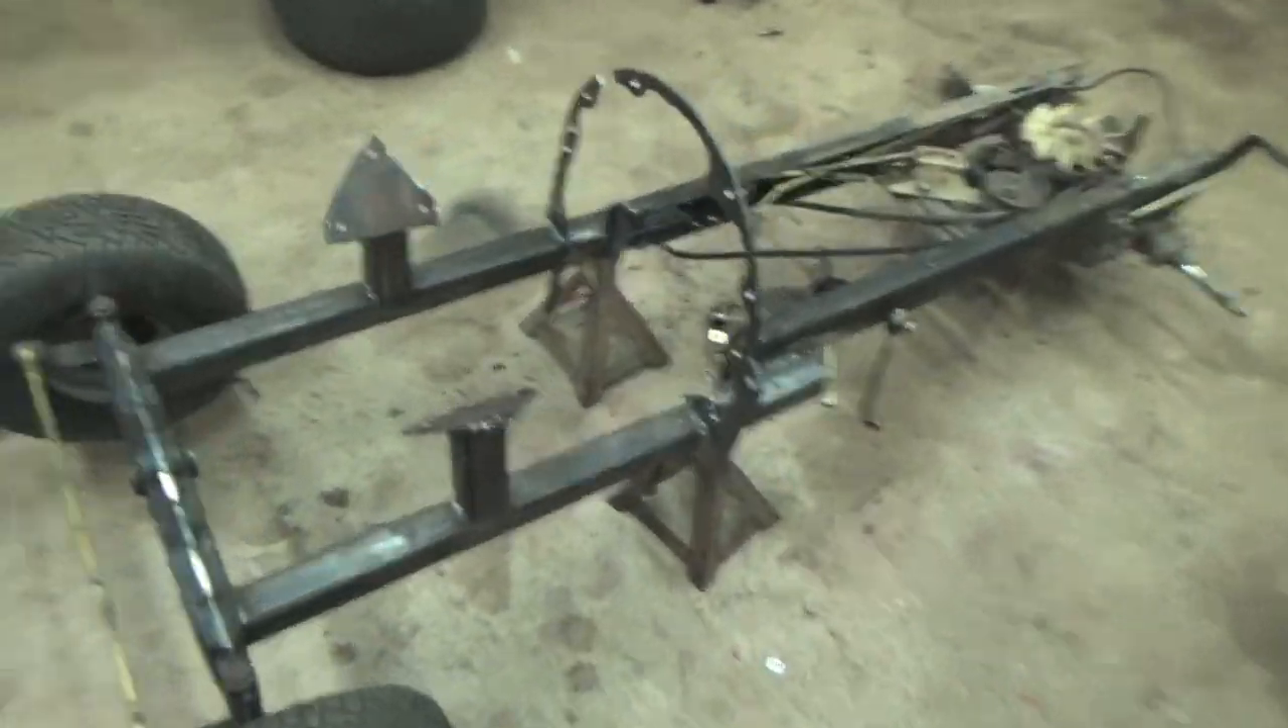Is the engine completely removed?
Yes.